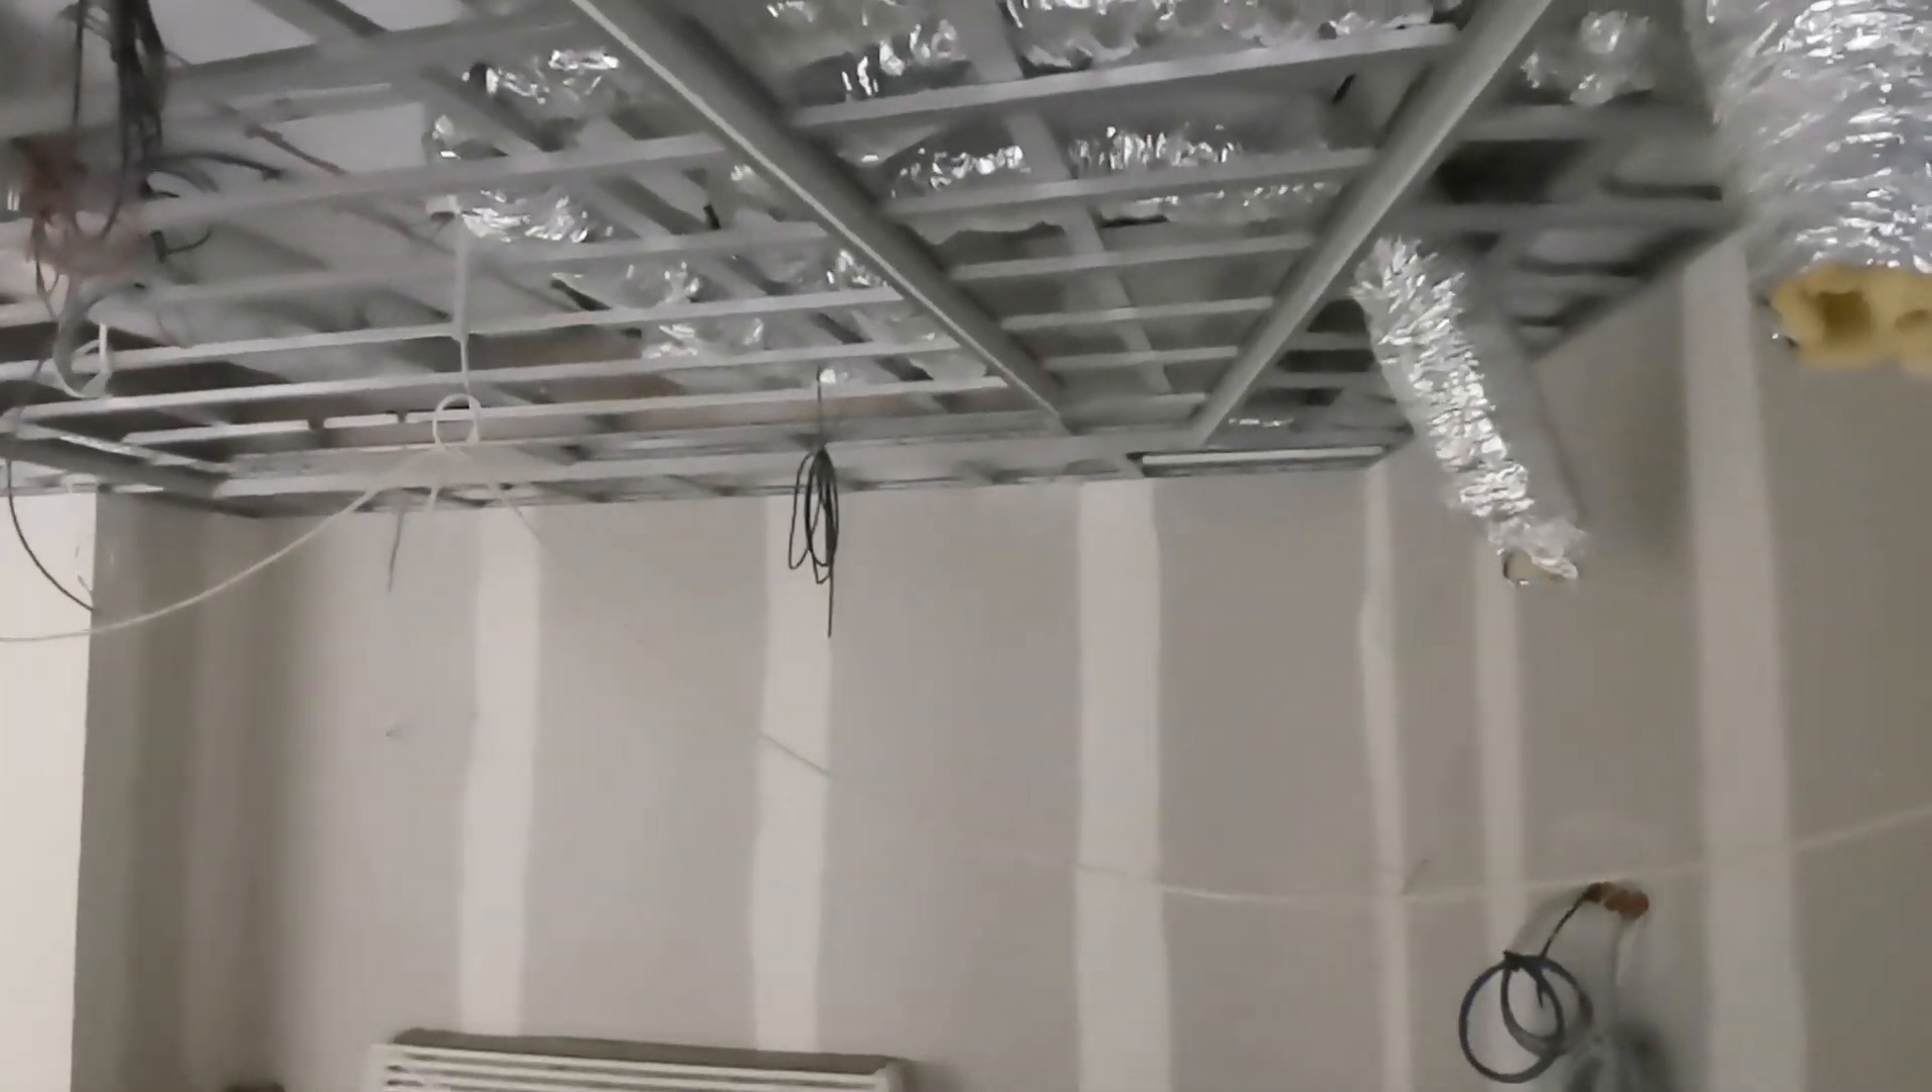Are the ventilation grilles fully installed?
No.